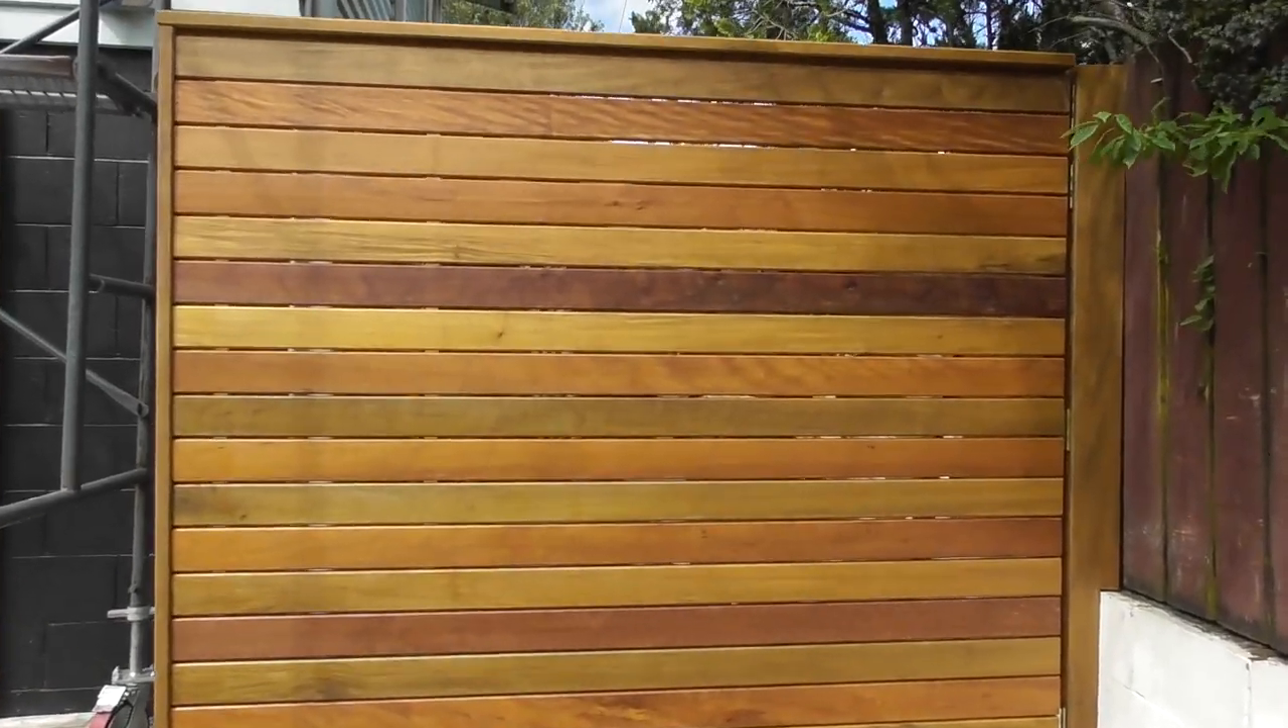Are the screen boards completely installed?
Yes.